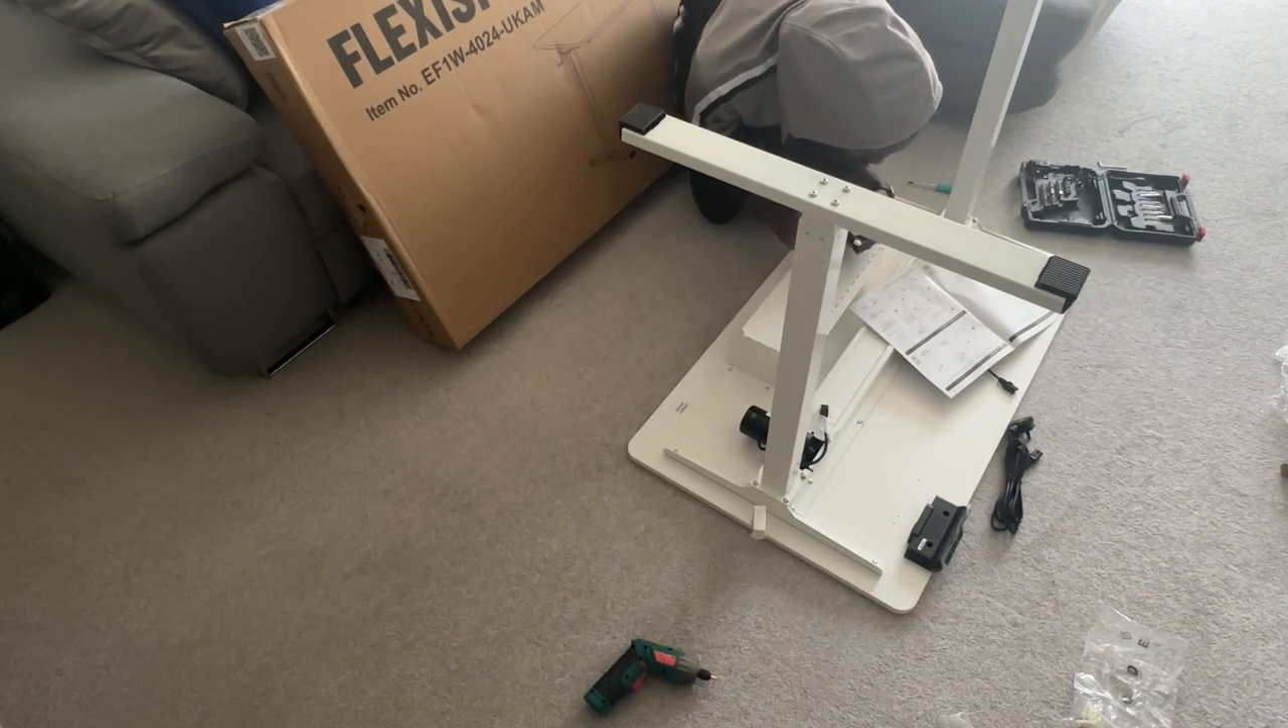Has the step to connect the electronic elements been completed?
No.